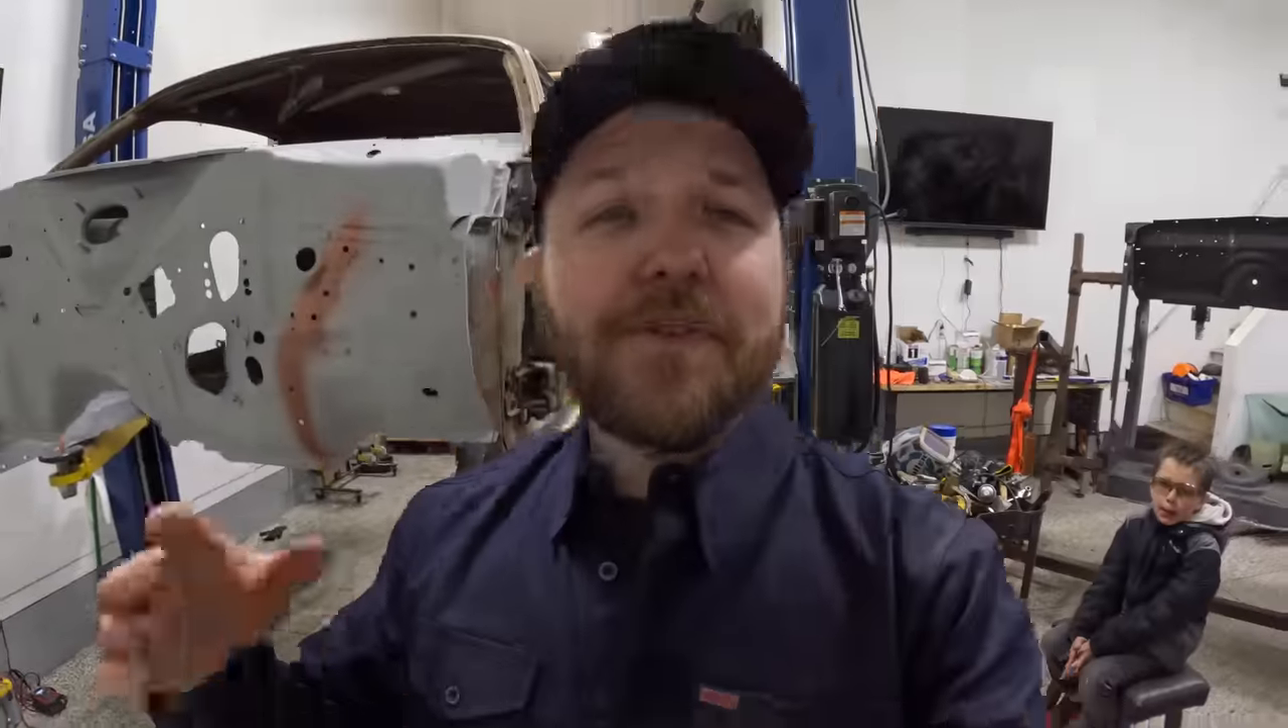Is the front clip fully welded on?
No.